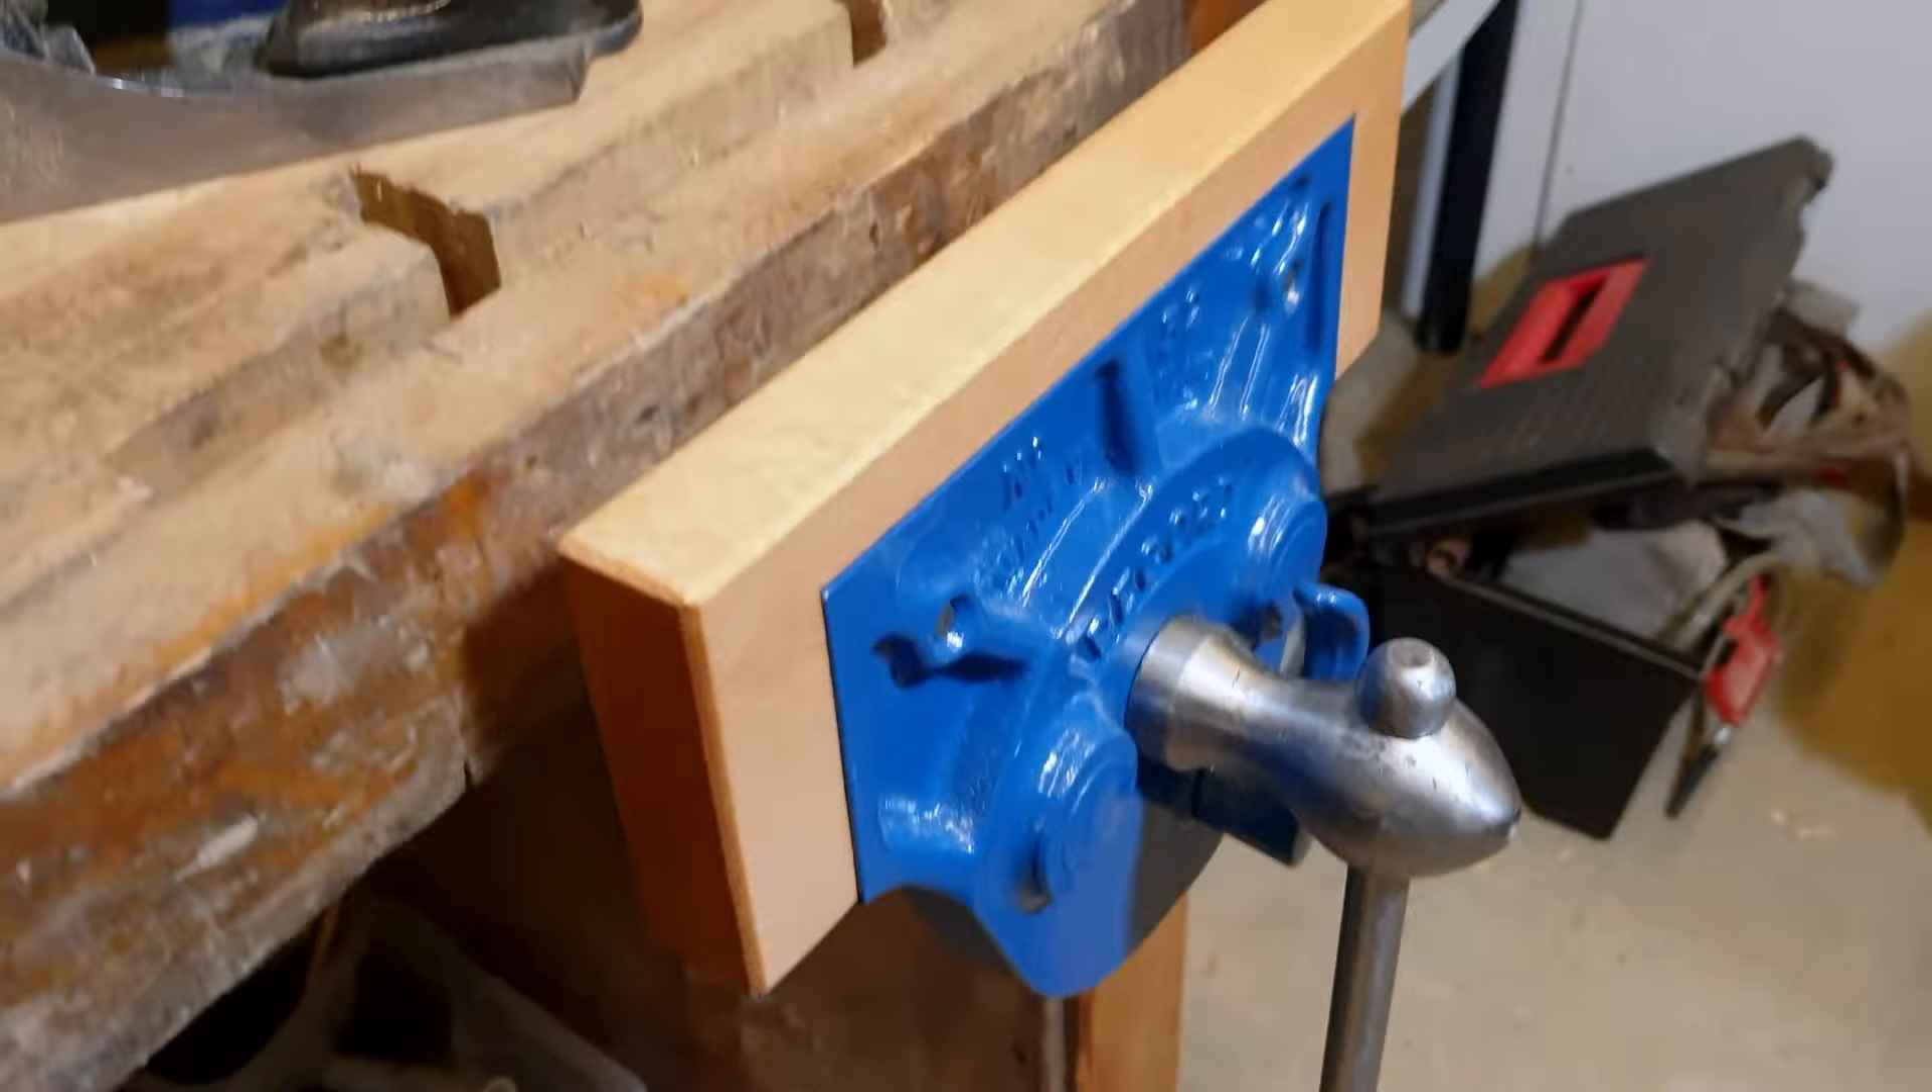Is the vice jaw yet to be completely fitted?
No.